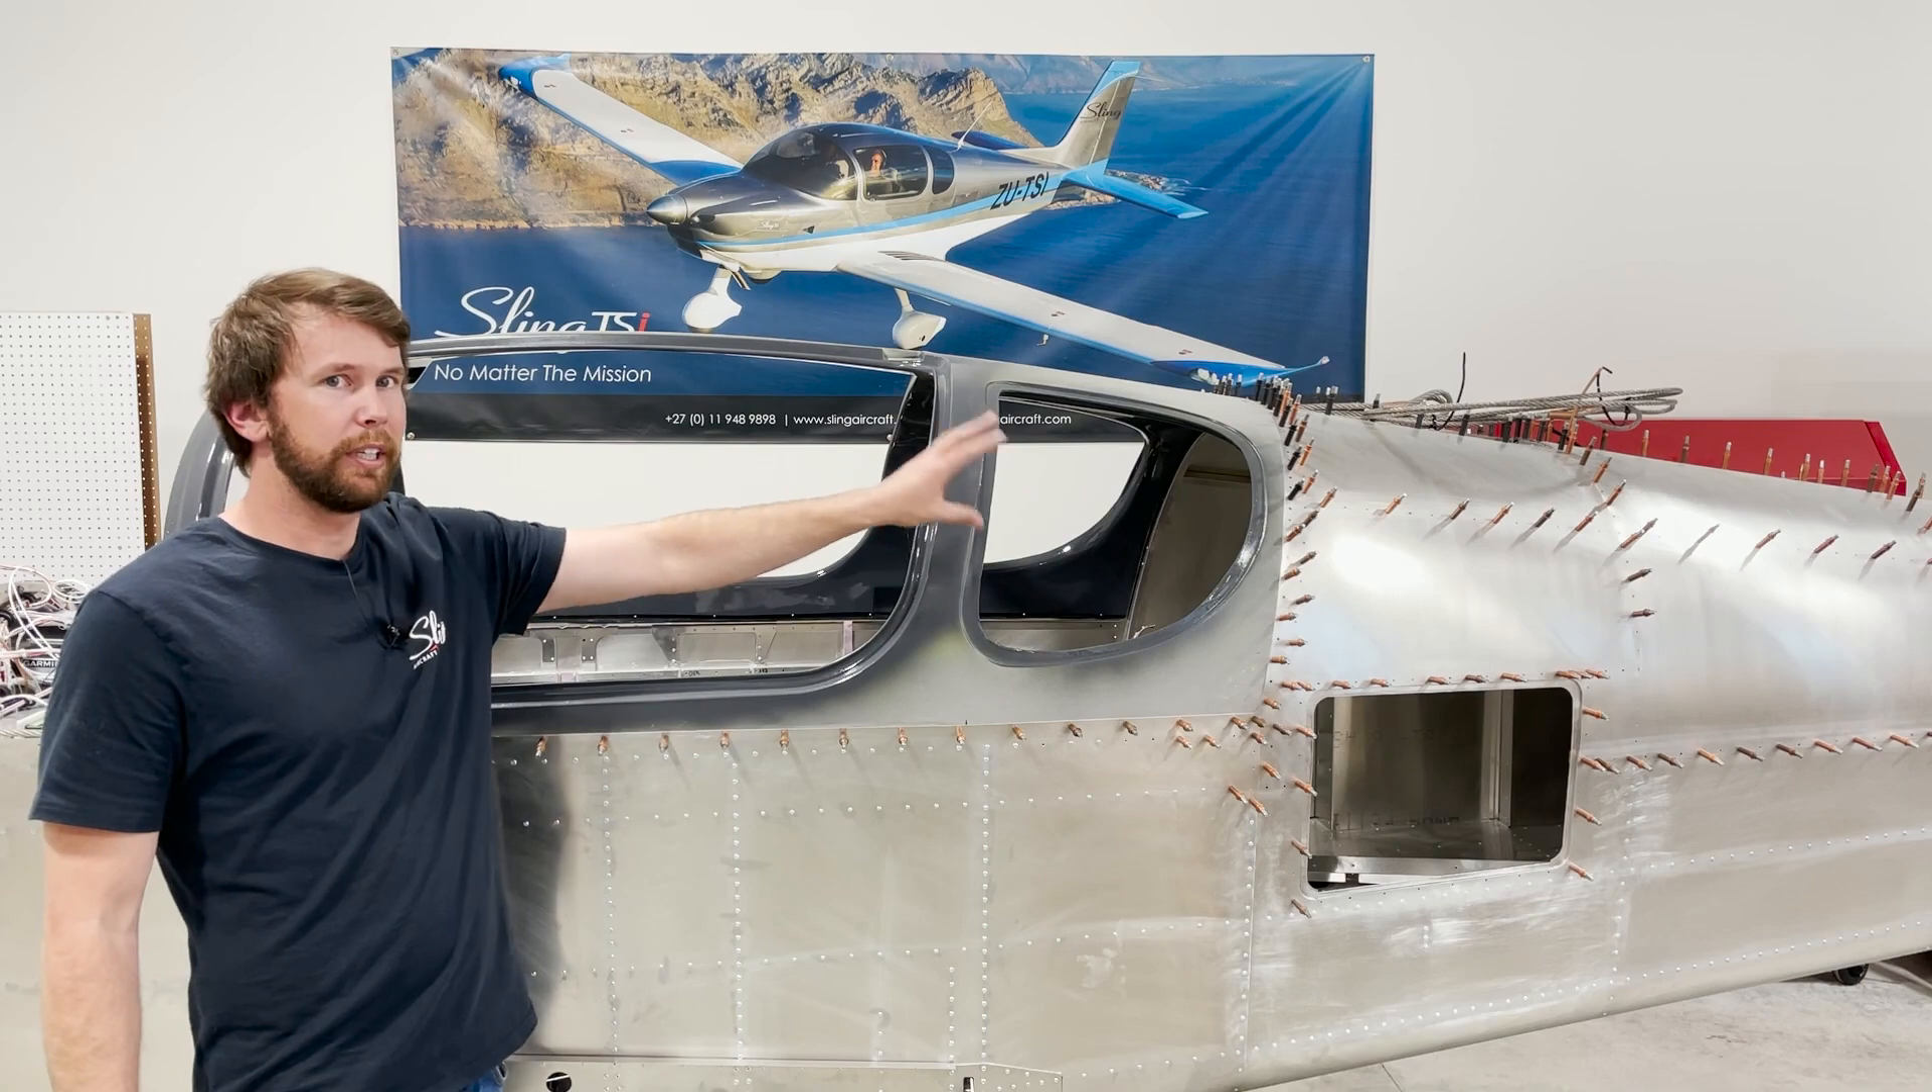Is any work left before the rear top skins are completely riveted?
Yes.